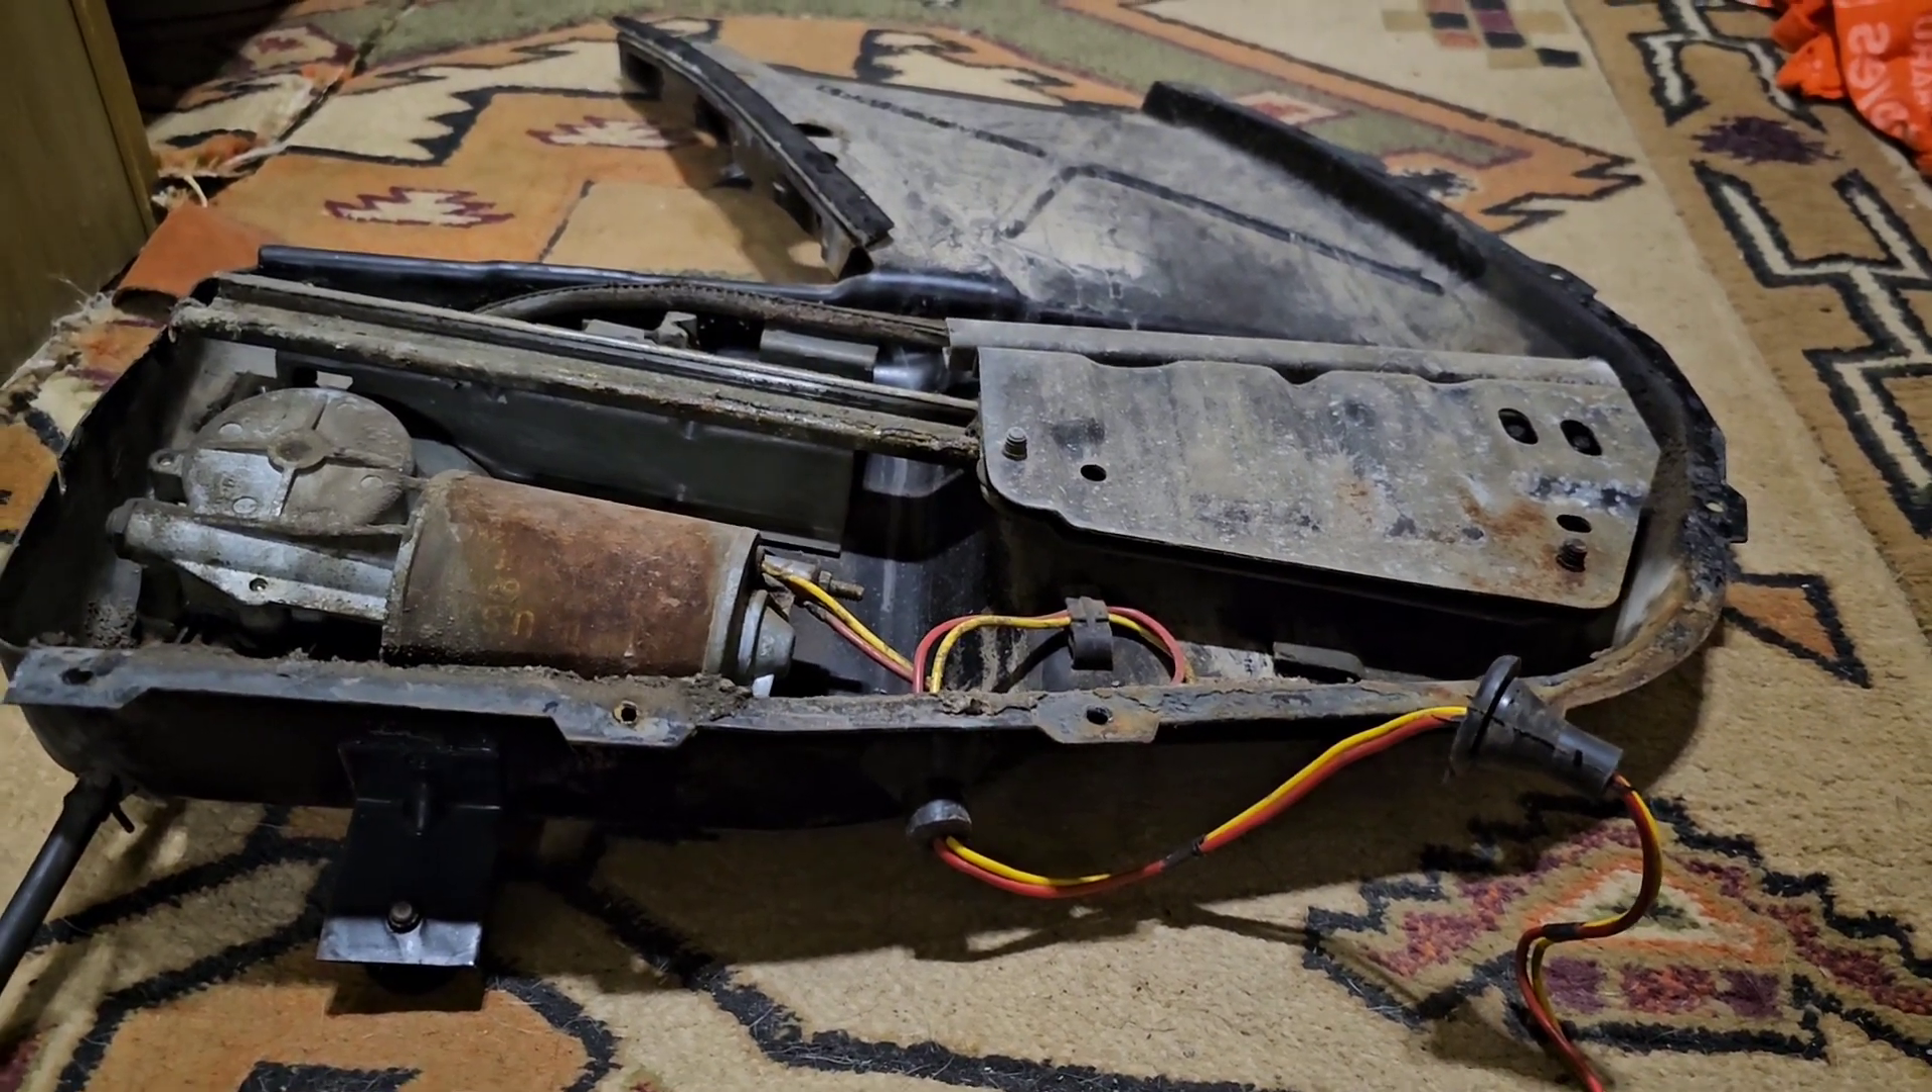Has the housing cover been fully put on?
No.